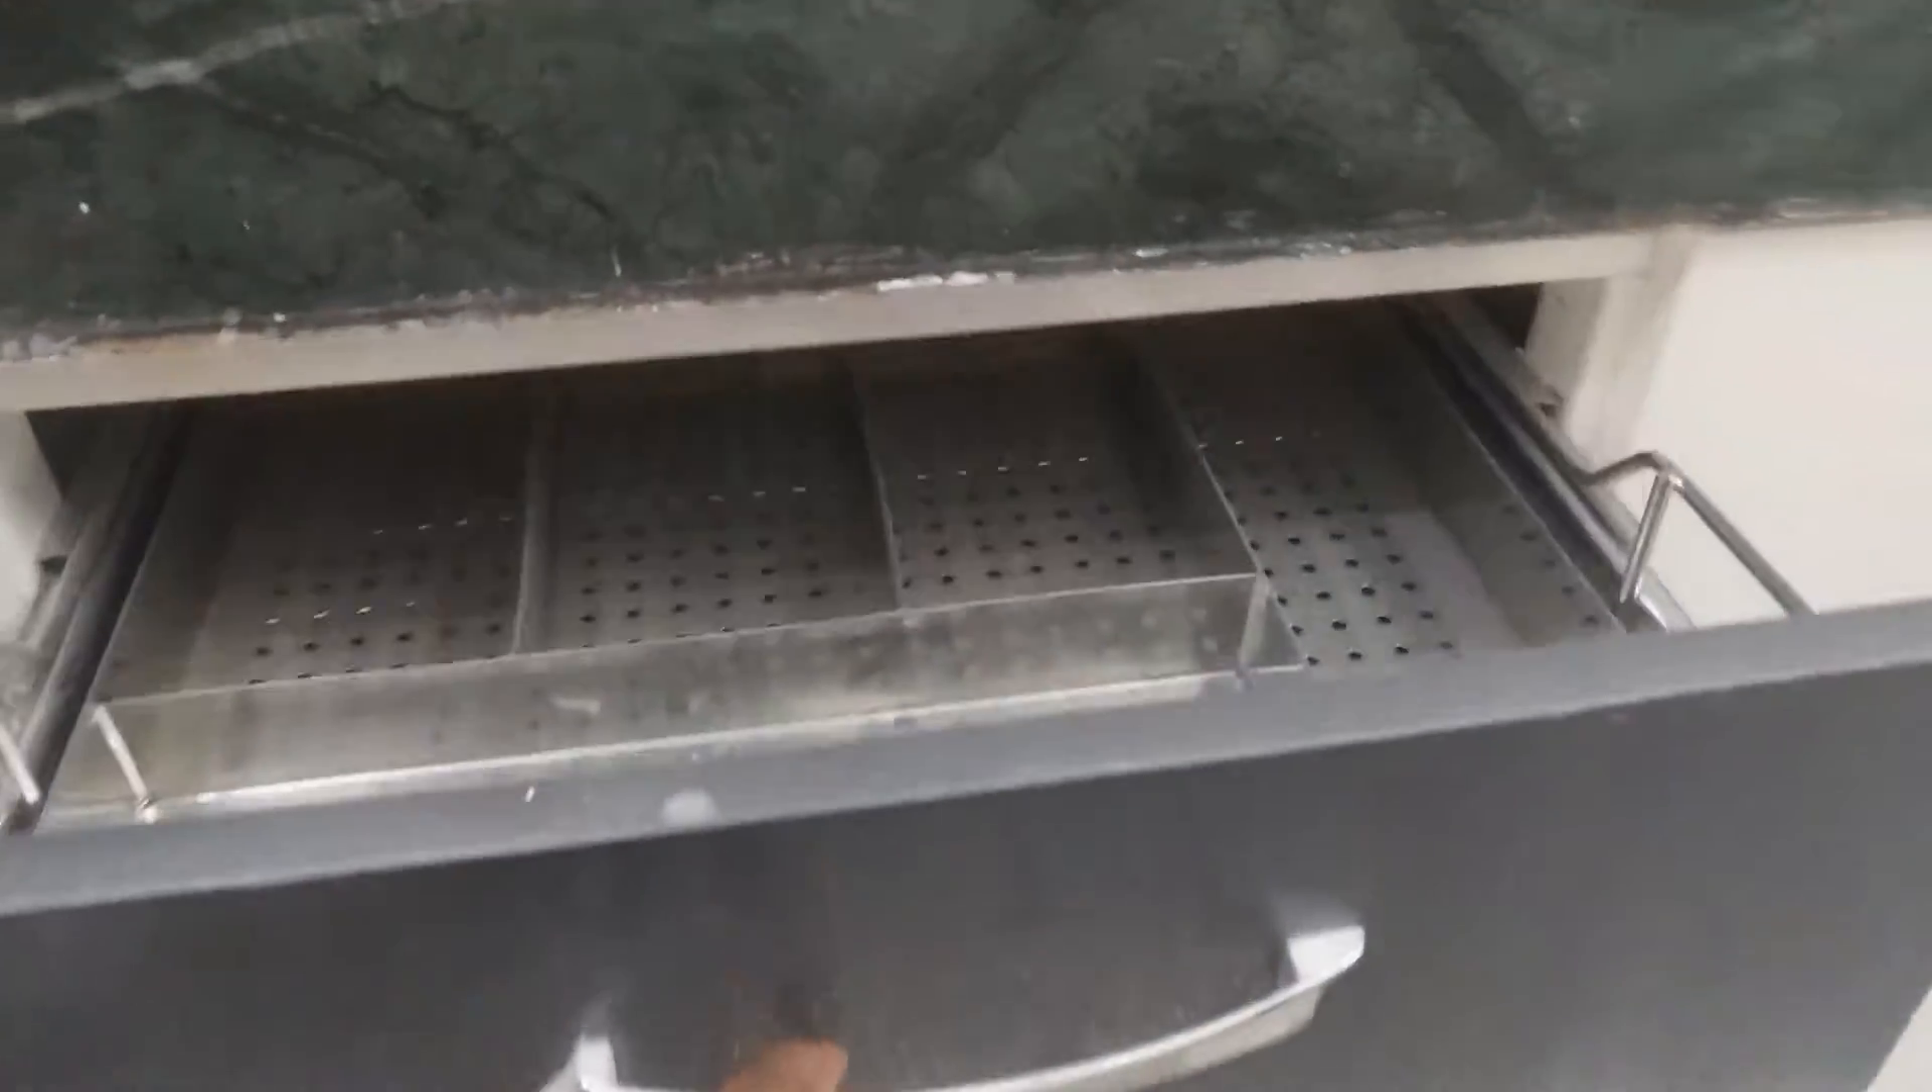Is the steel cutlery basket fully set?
Yes.